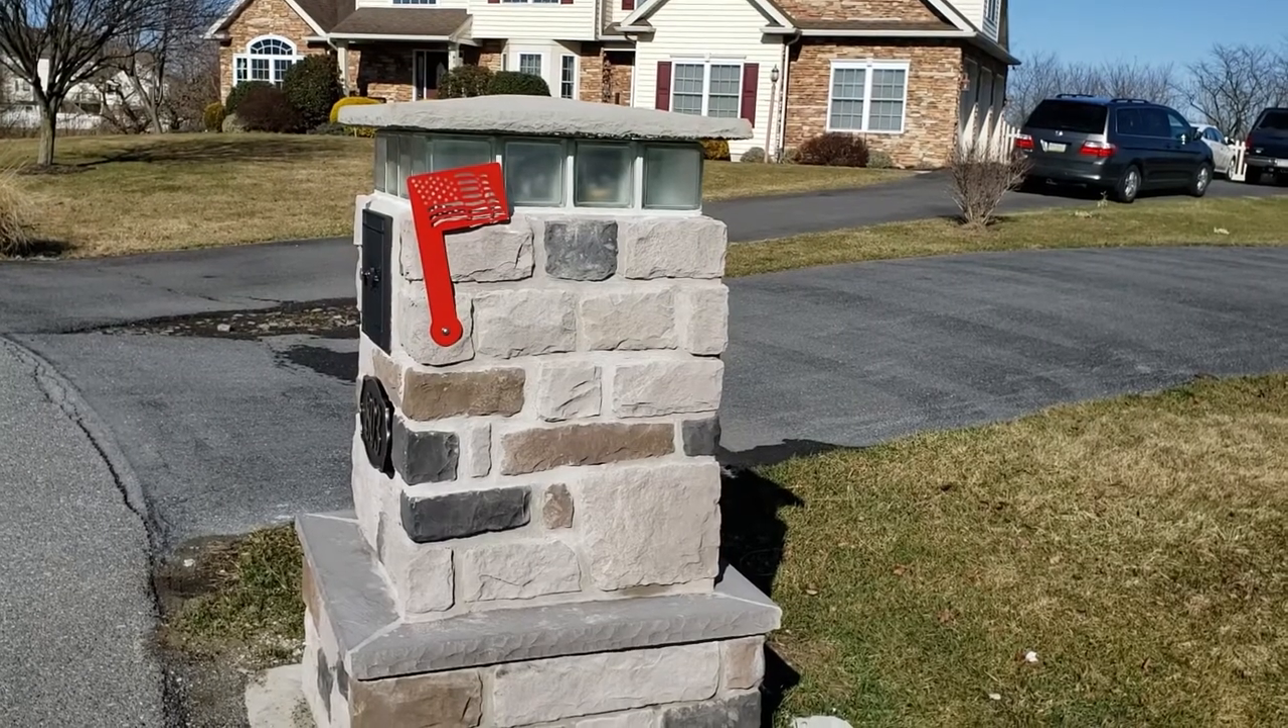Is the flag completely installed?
Yes.